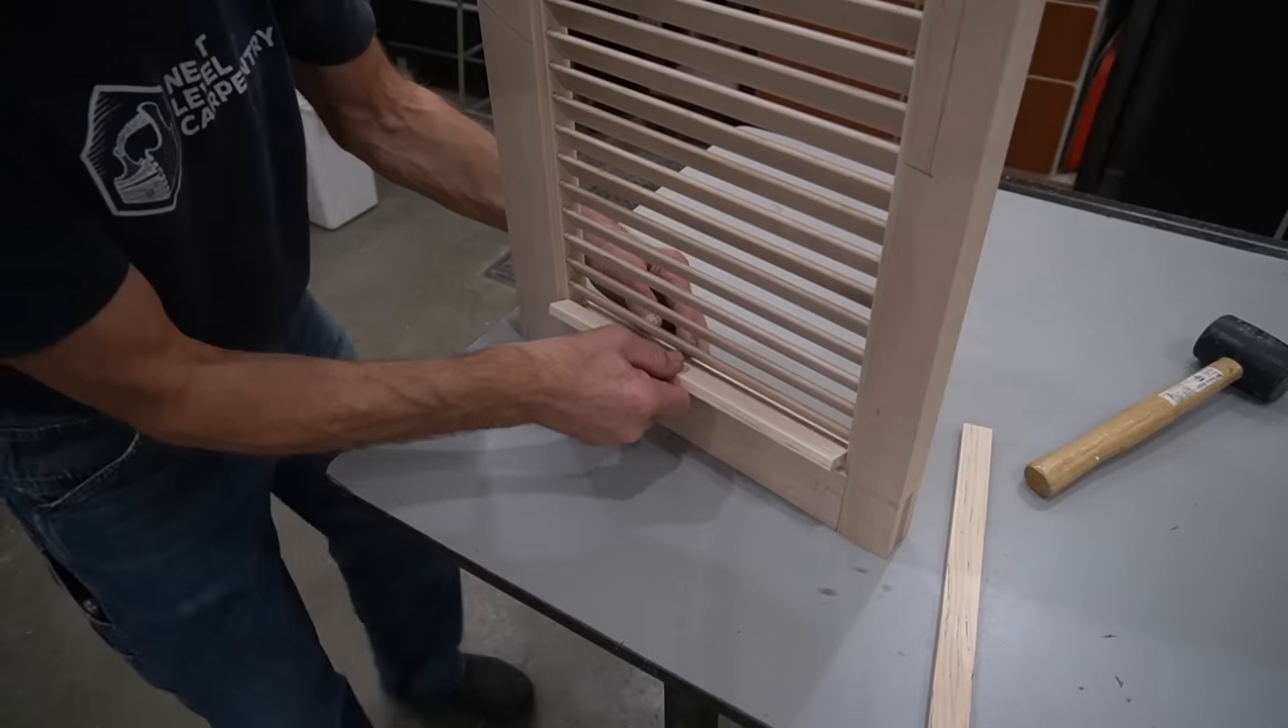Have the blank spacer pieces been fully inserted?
No.